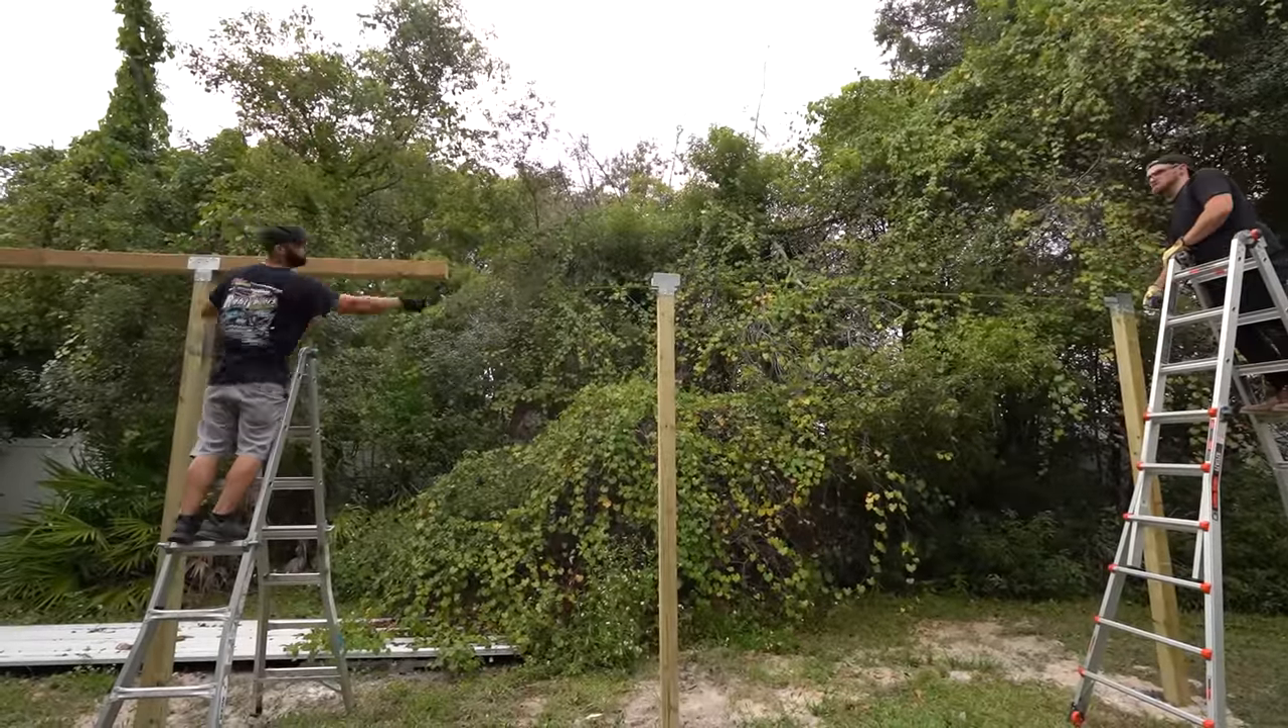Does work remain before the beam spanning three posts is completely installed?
Yes.